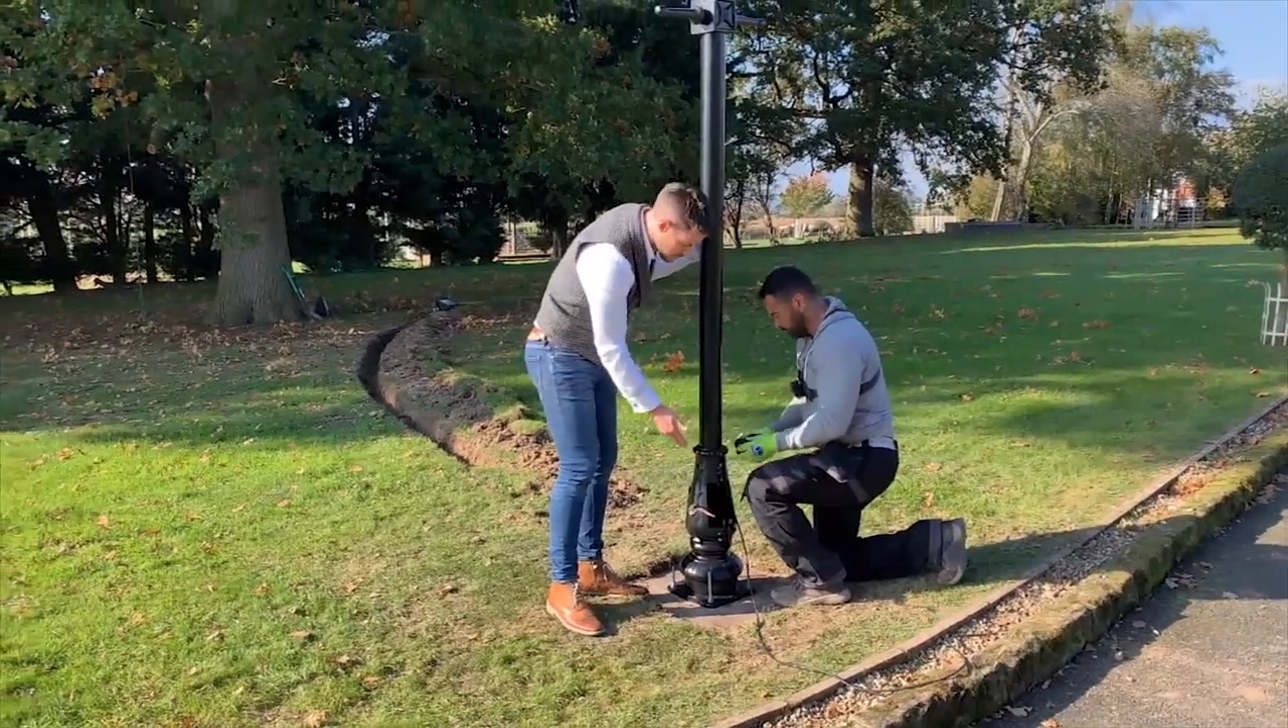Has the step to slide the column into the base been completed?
Yes.